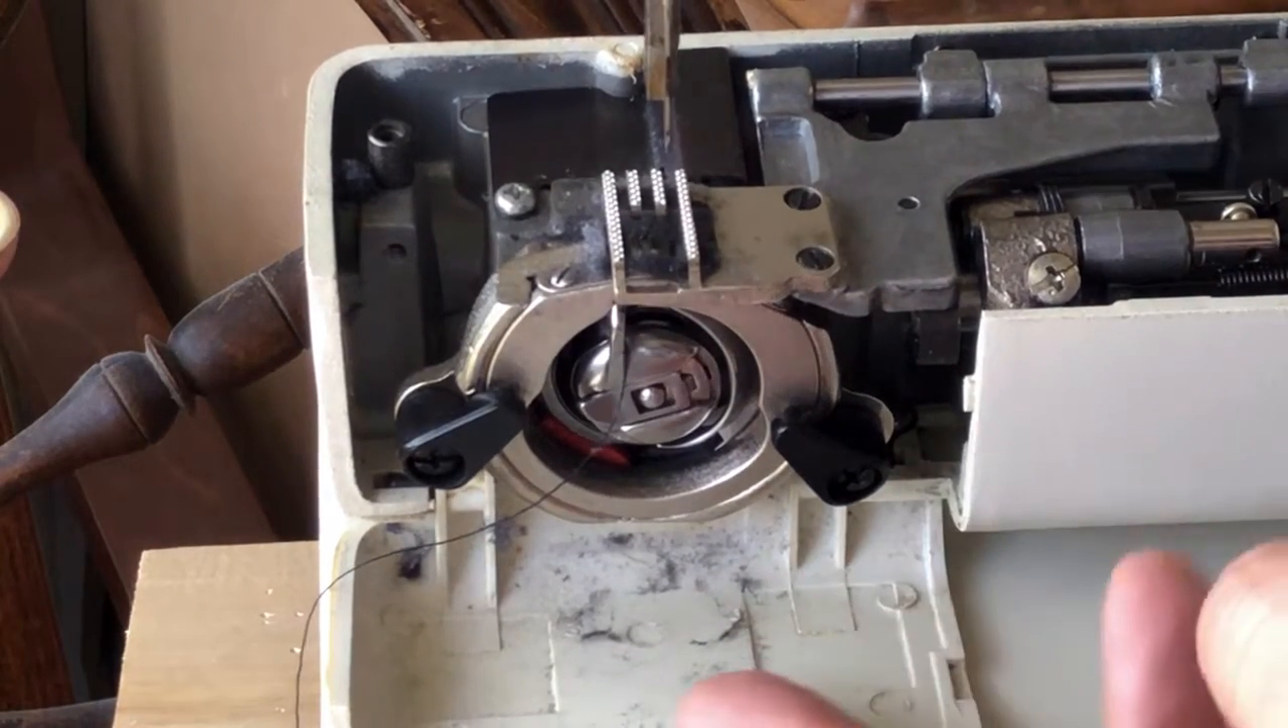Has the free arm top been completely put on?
No.